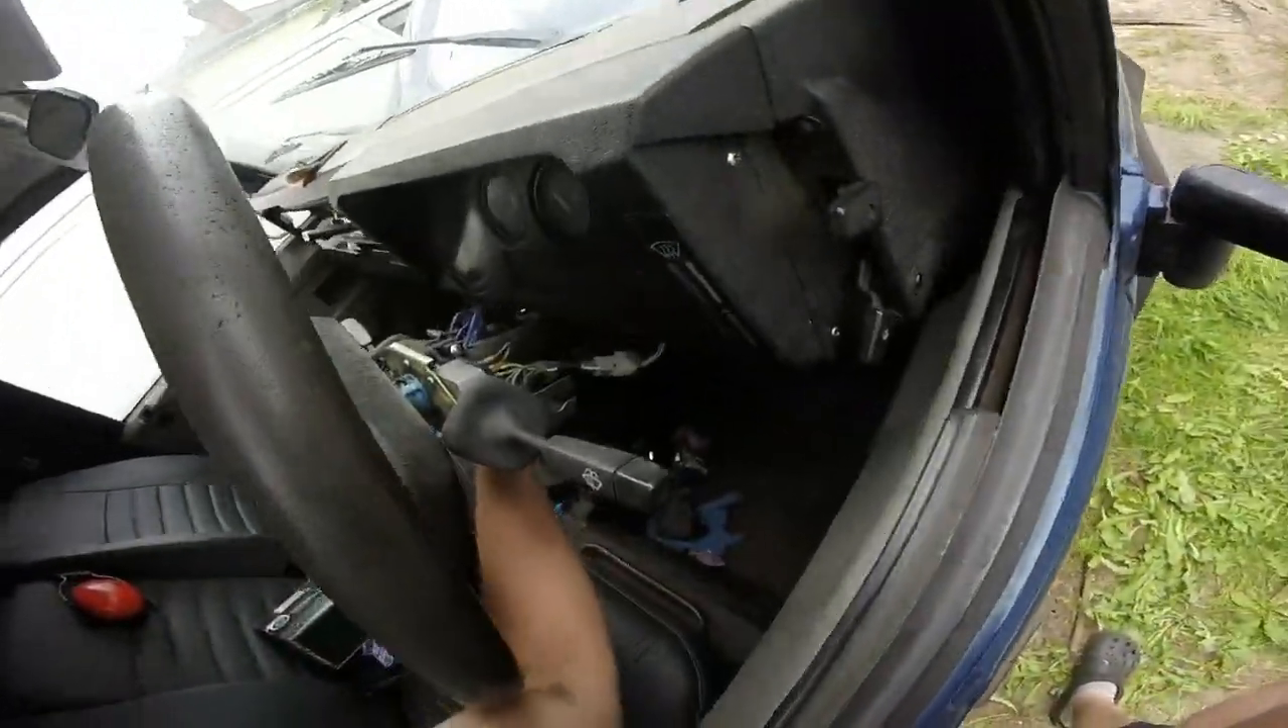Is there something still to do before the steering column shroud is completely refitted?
Yes.